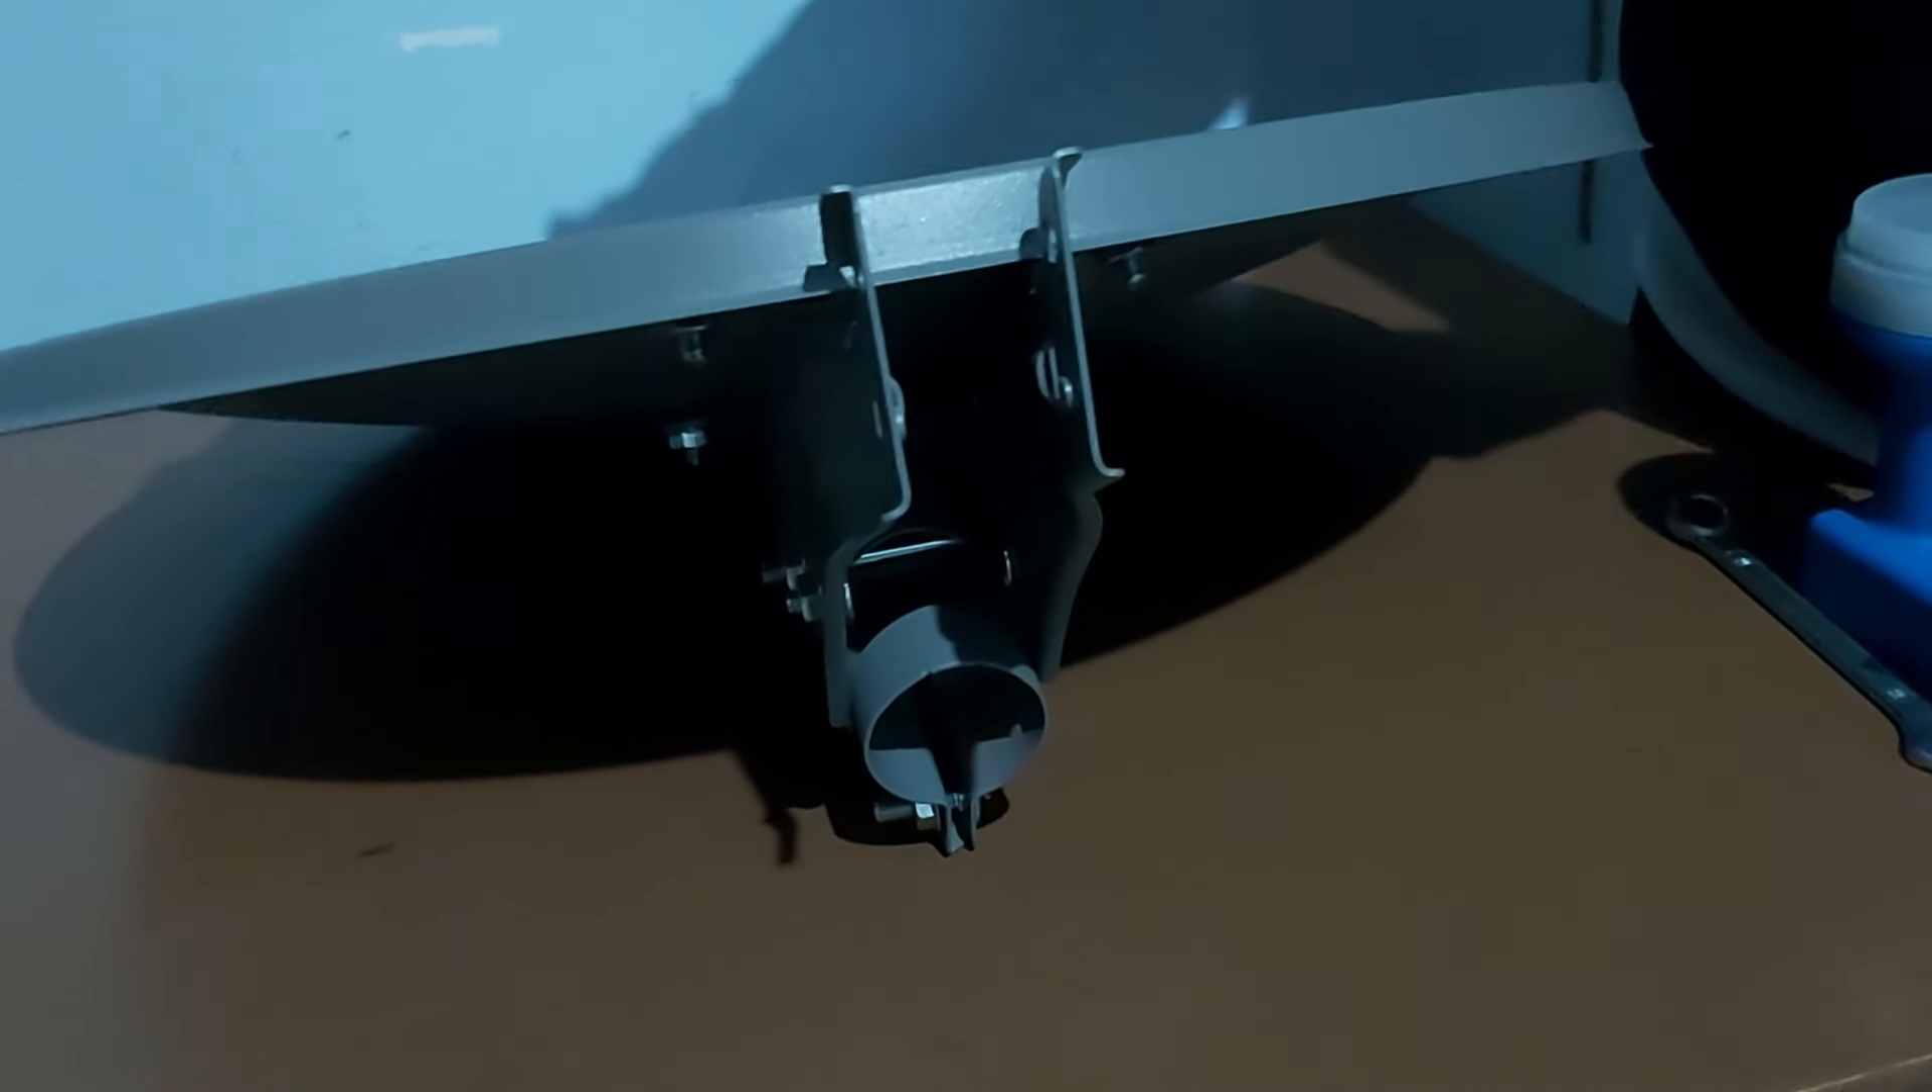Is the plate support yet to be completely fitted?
No.